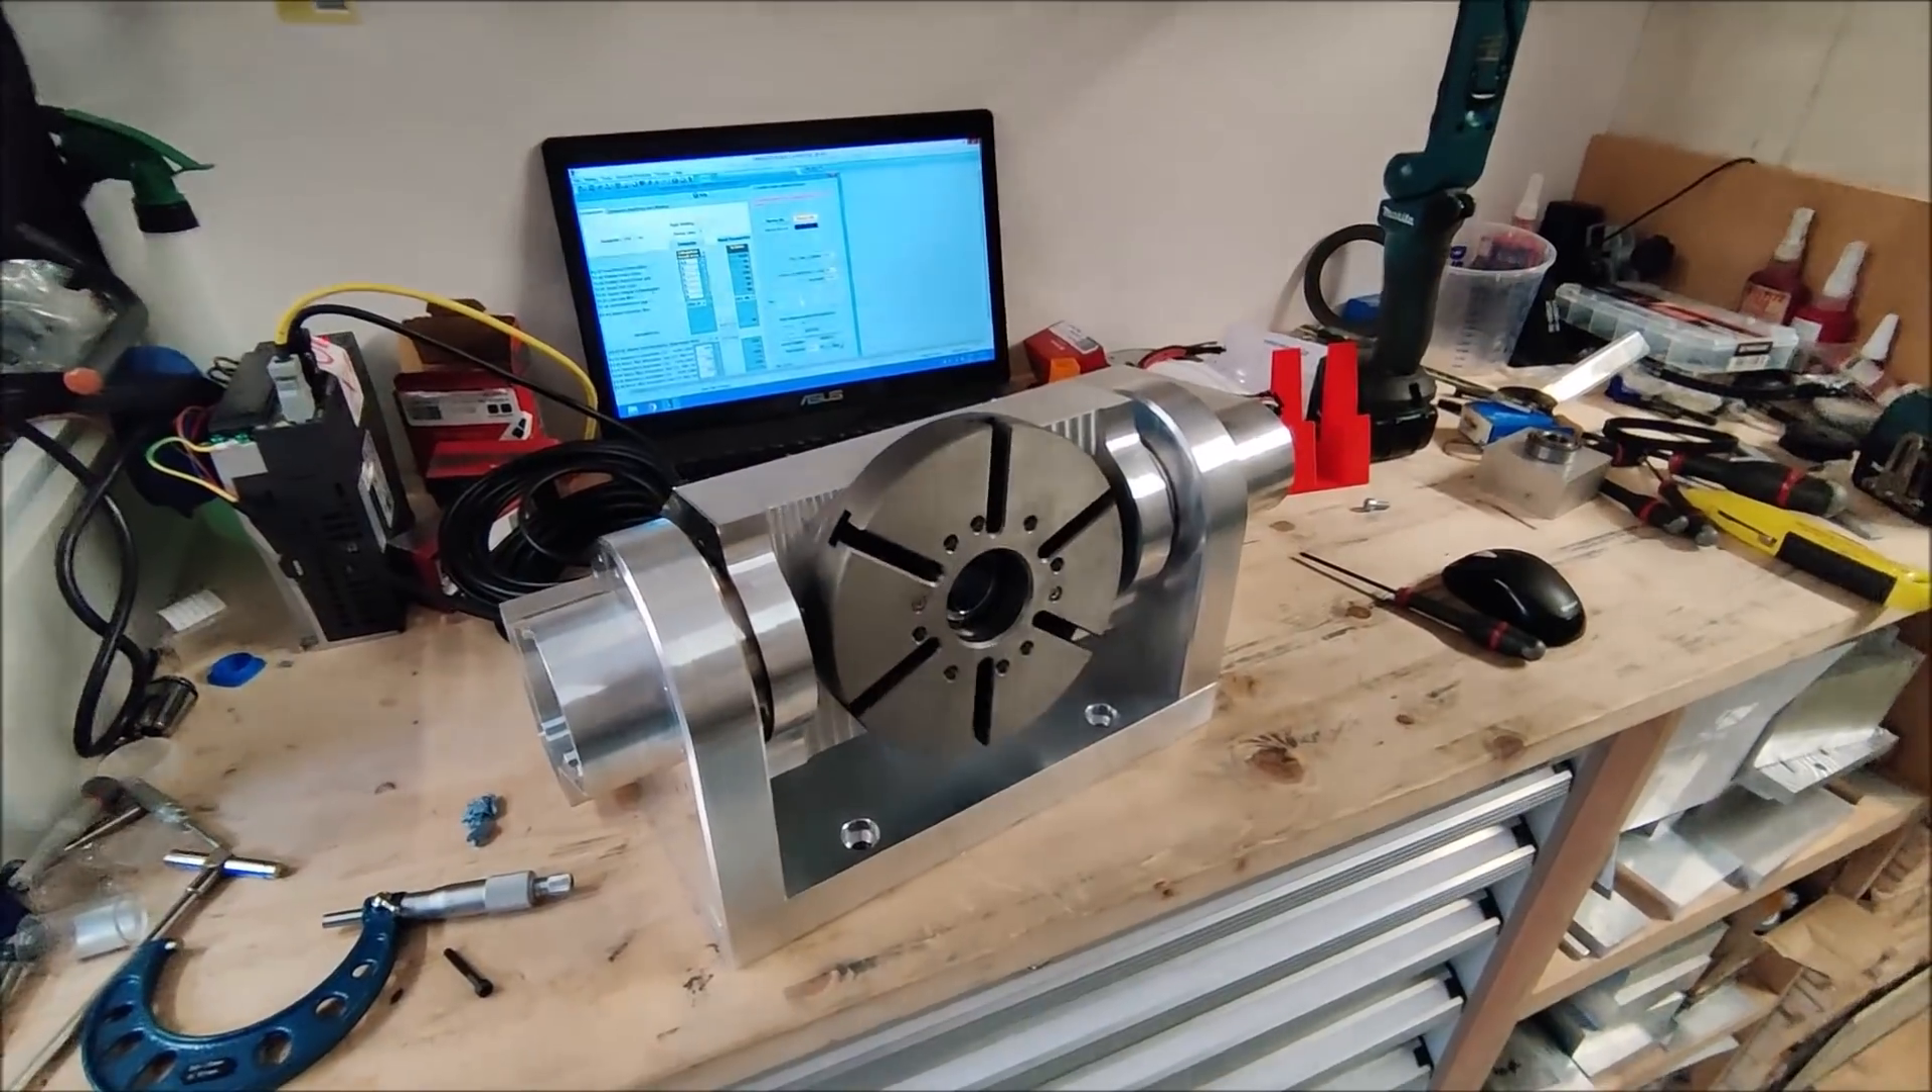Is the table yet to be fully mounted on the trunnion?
No.